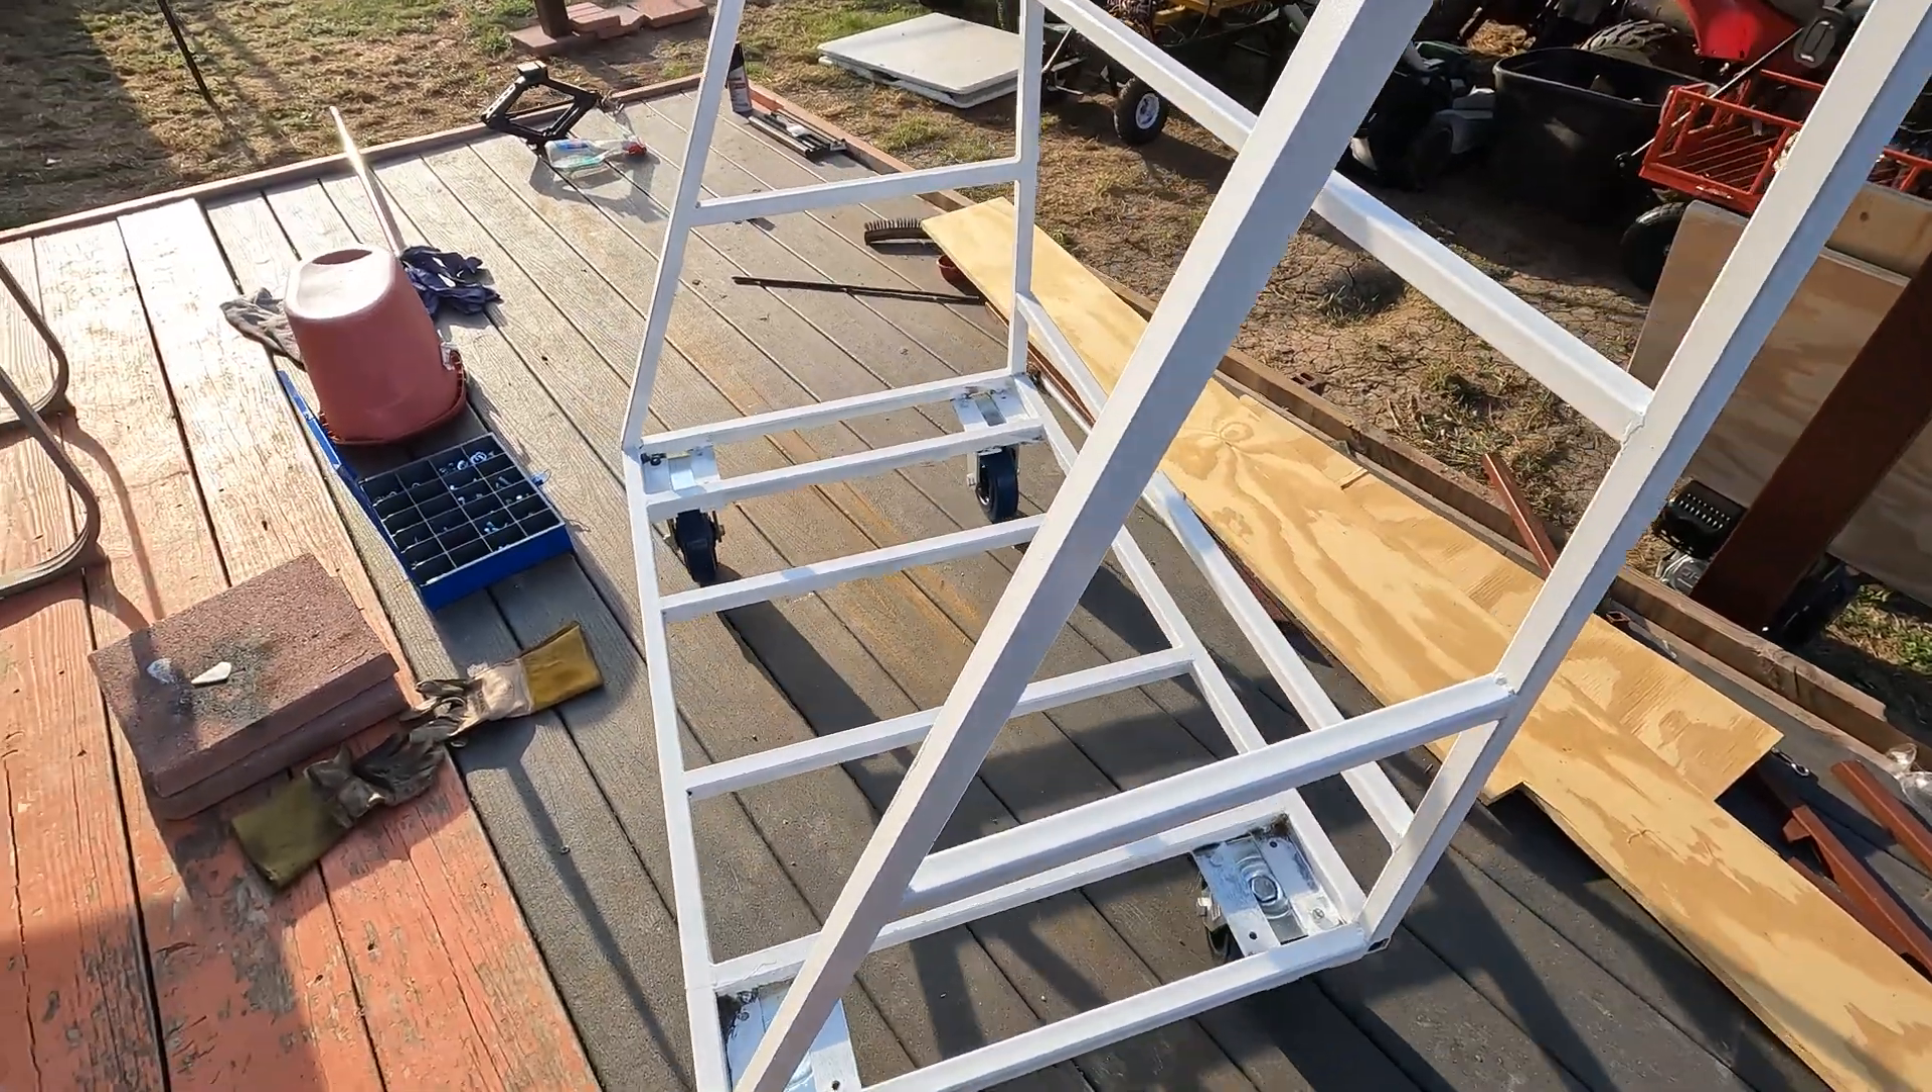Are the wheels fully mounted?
Yes.